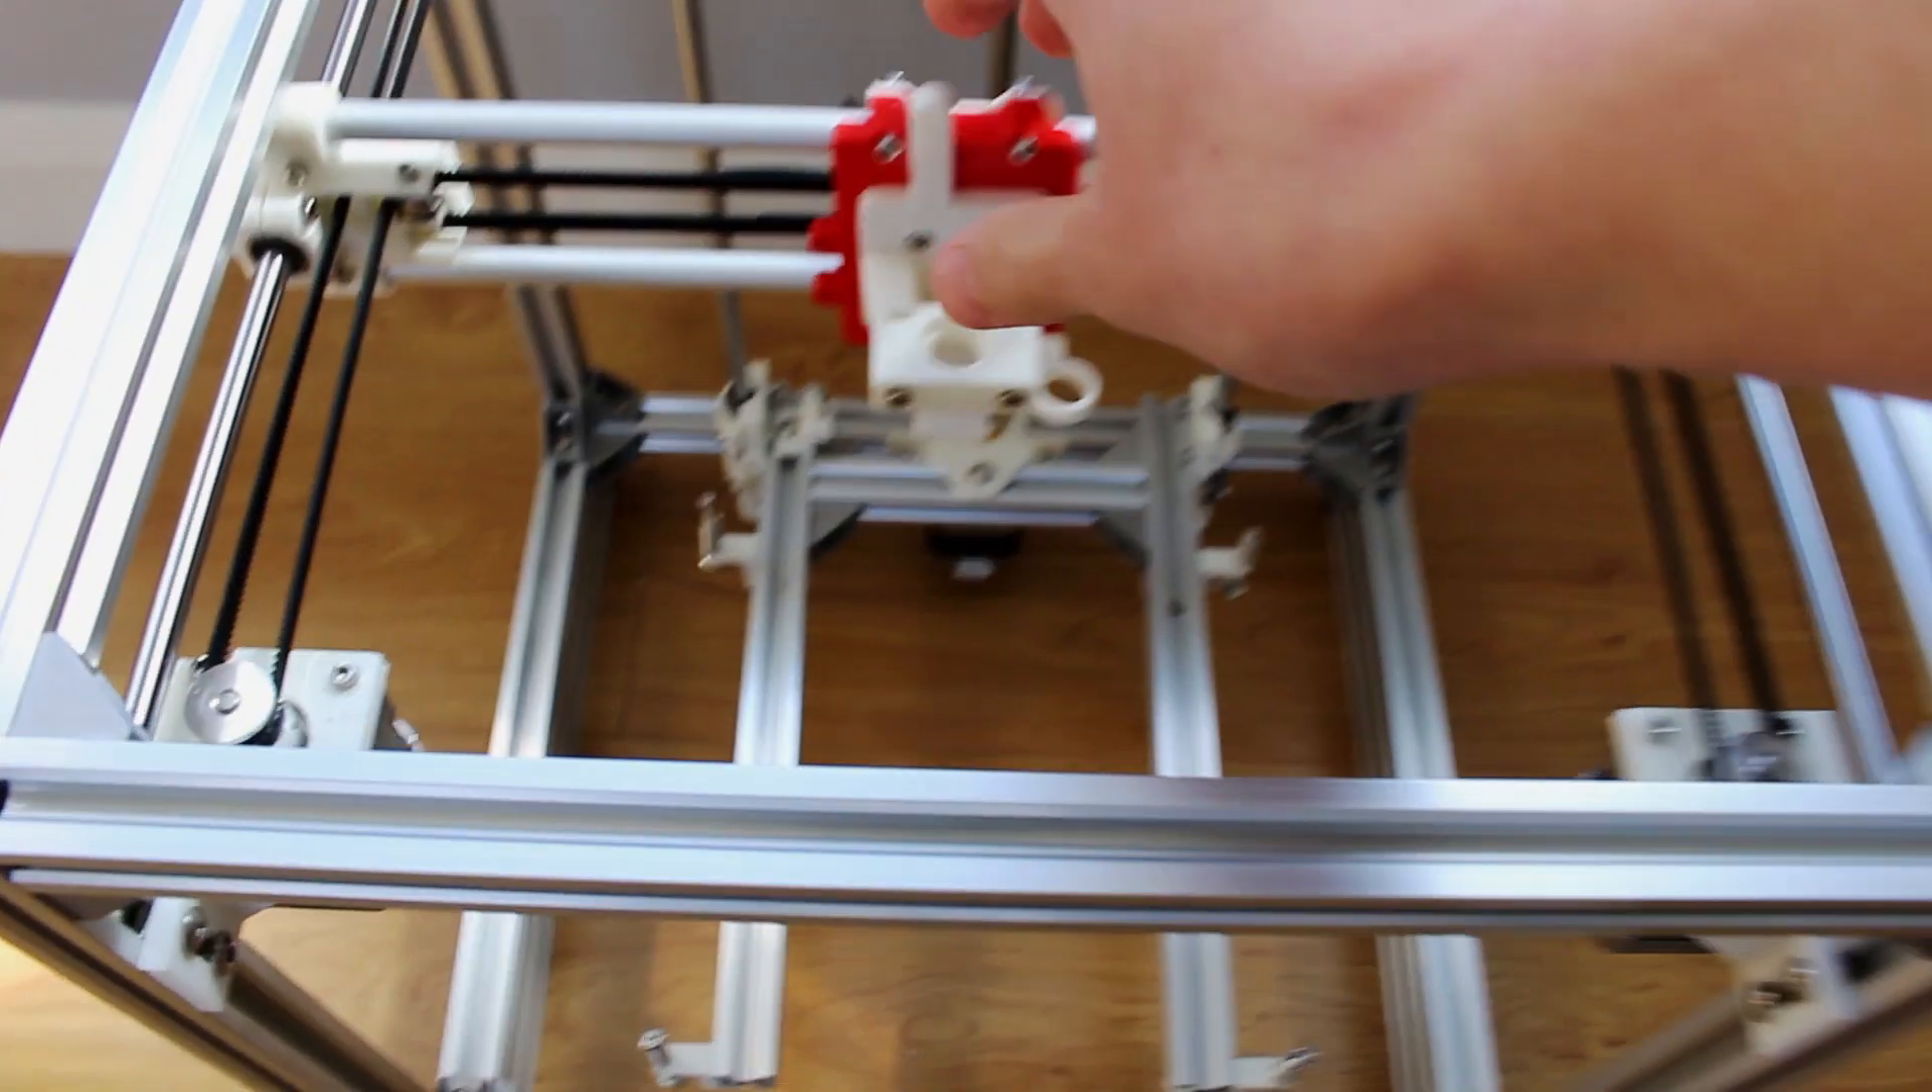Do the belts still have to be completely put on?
No.